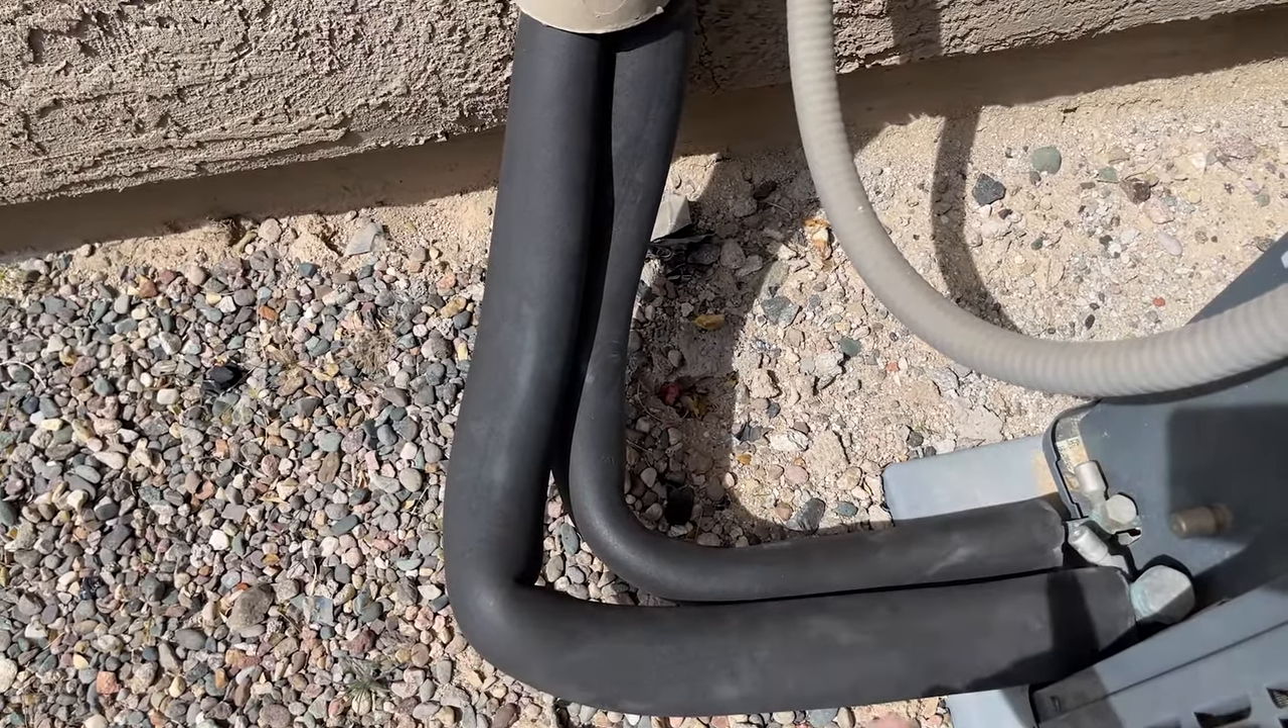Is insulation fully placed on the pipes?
Yes.